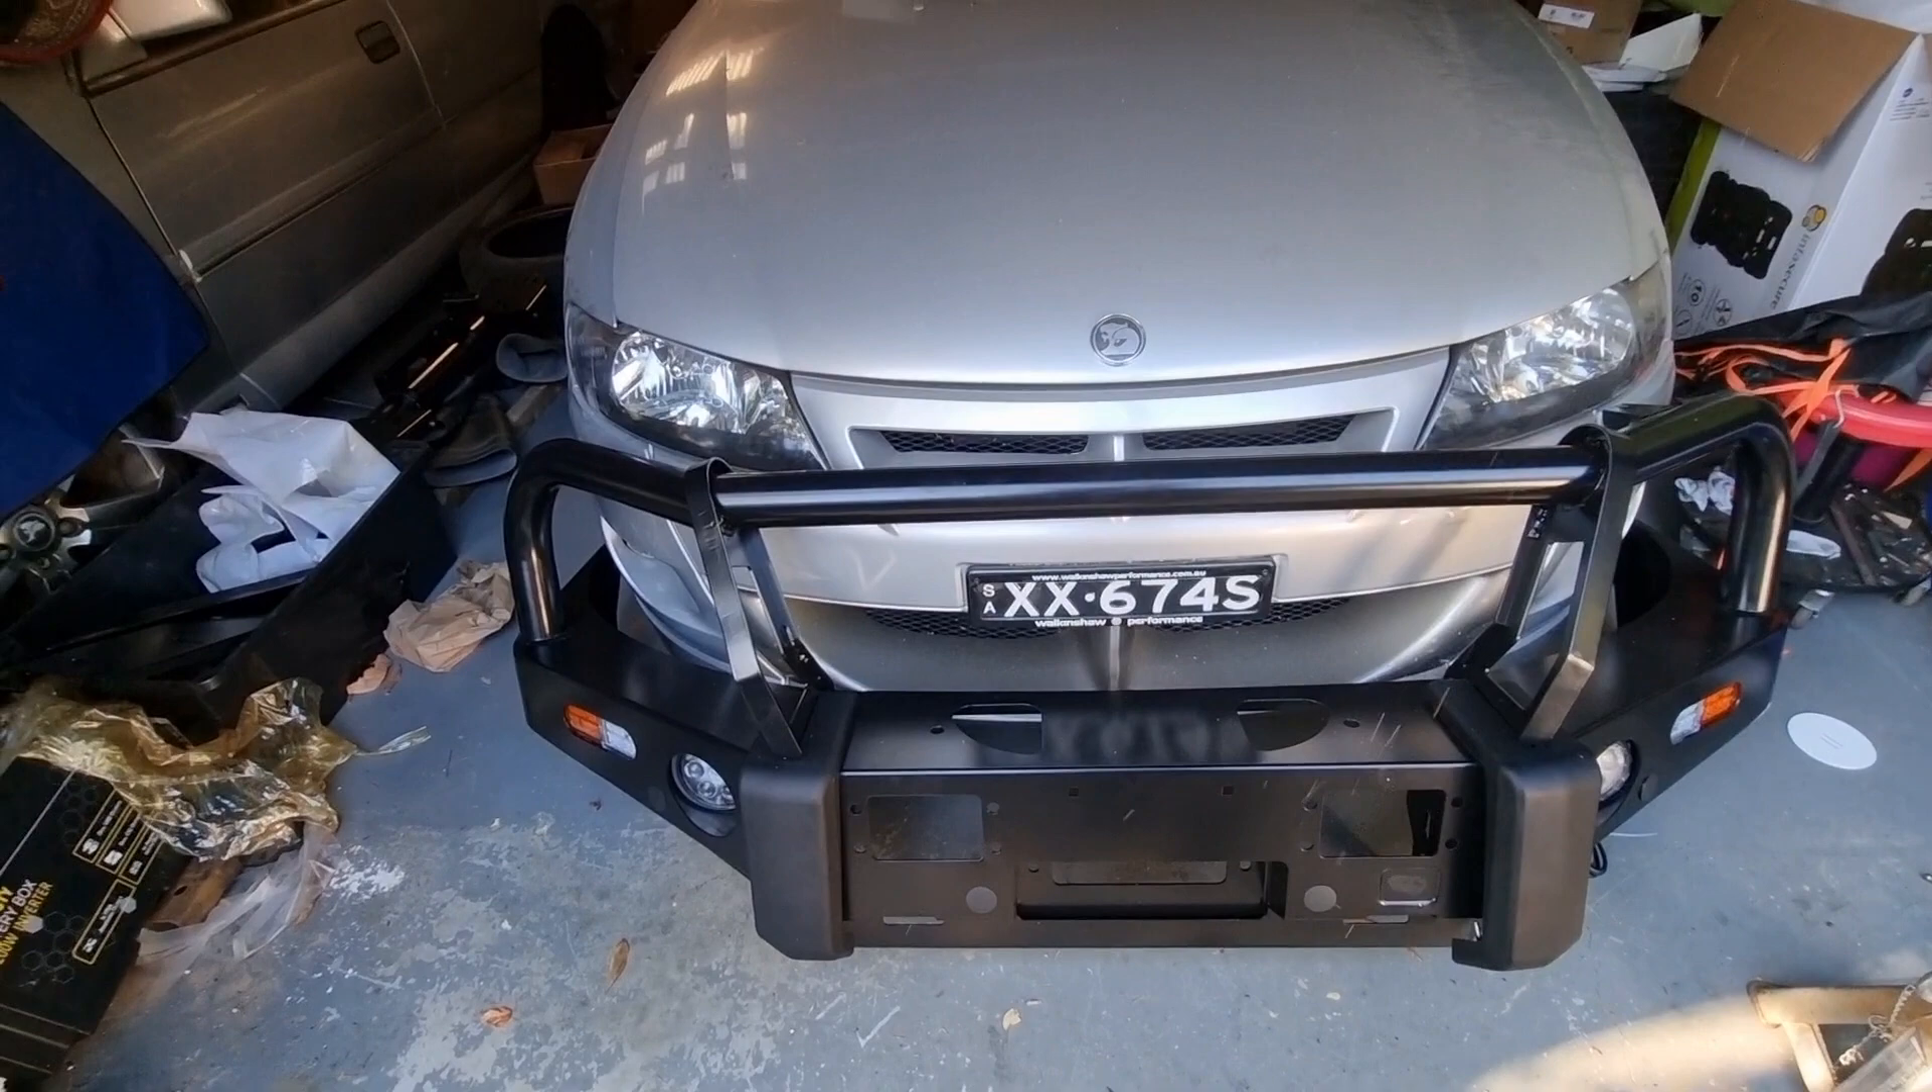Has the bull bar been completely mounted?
No.